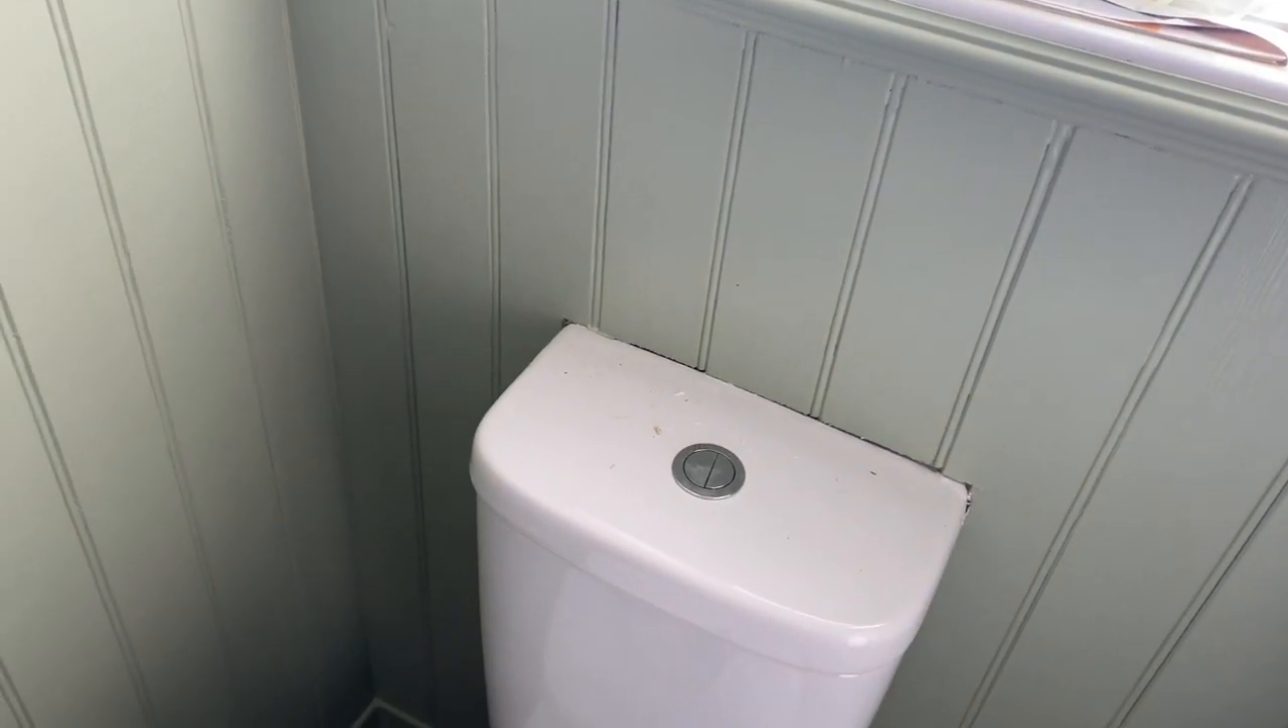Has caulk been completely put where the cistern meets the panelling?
No.